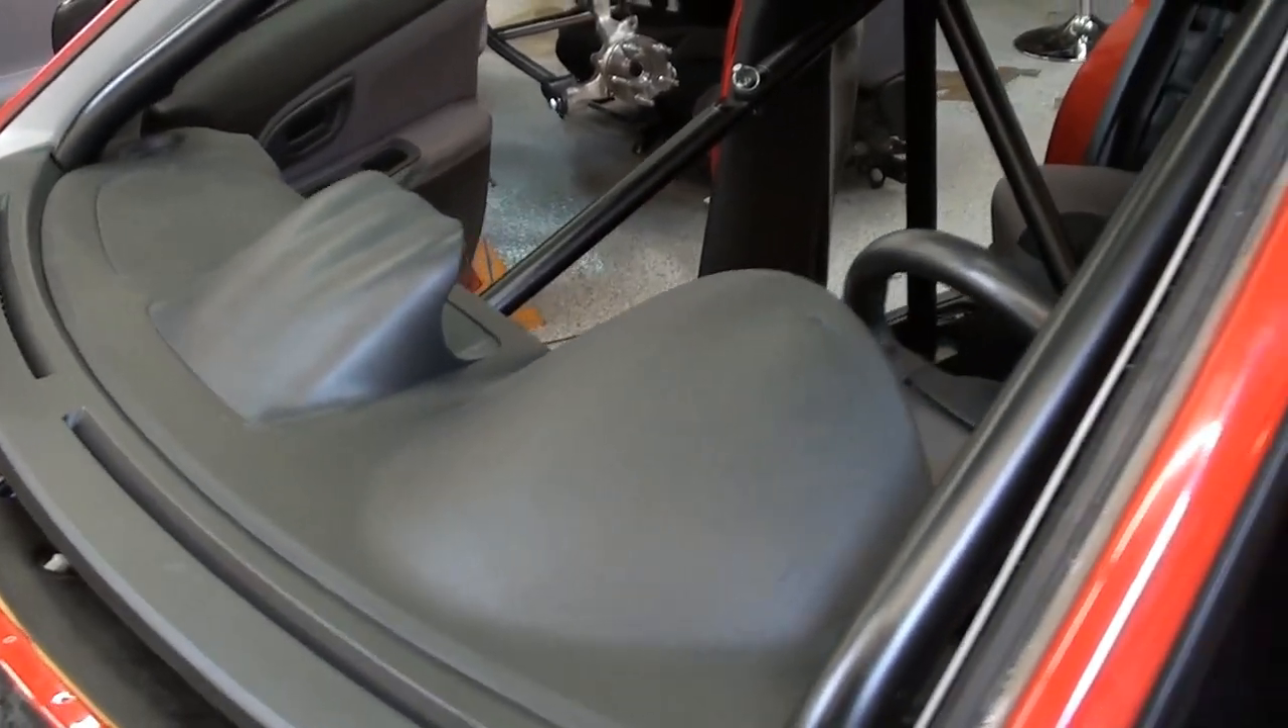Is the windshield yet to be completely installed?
Yes.